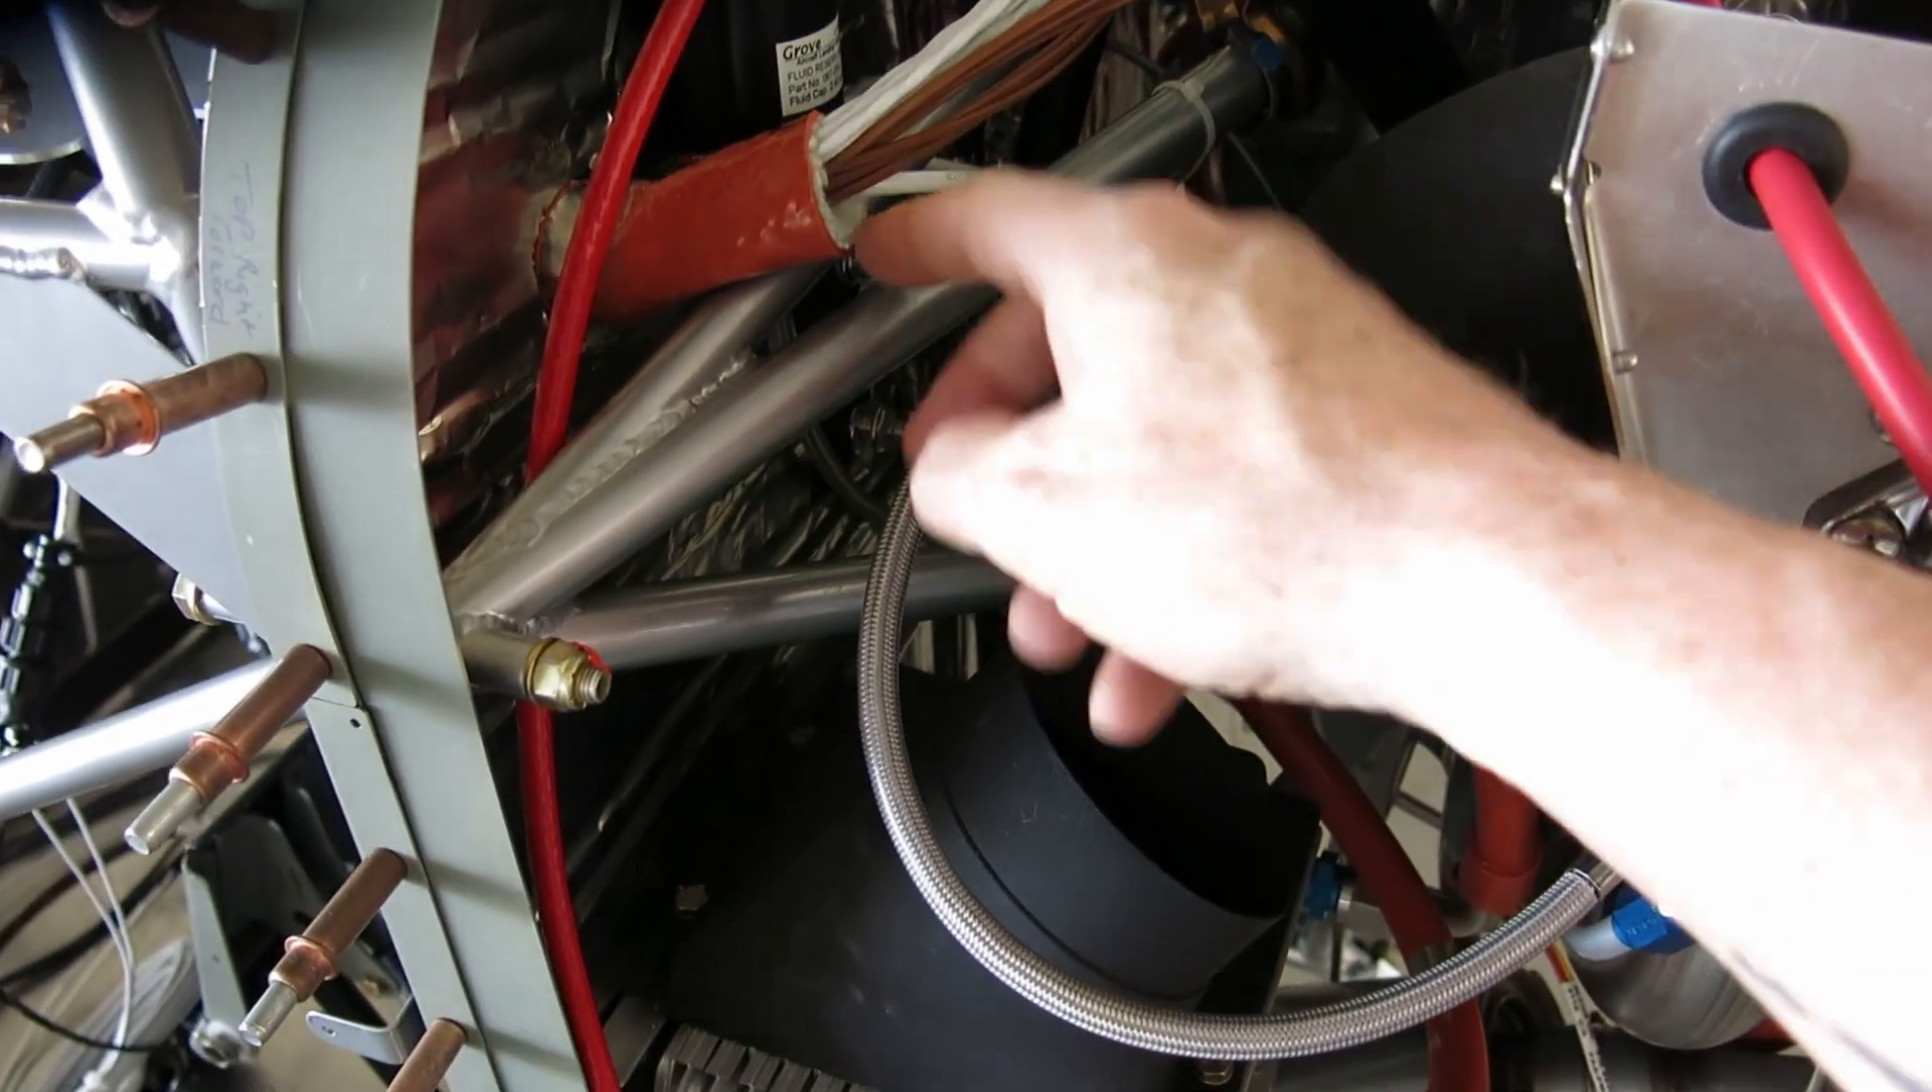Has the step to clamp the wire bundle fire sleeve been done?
No.